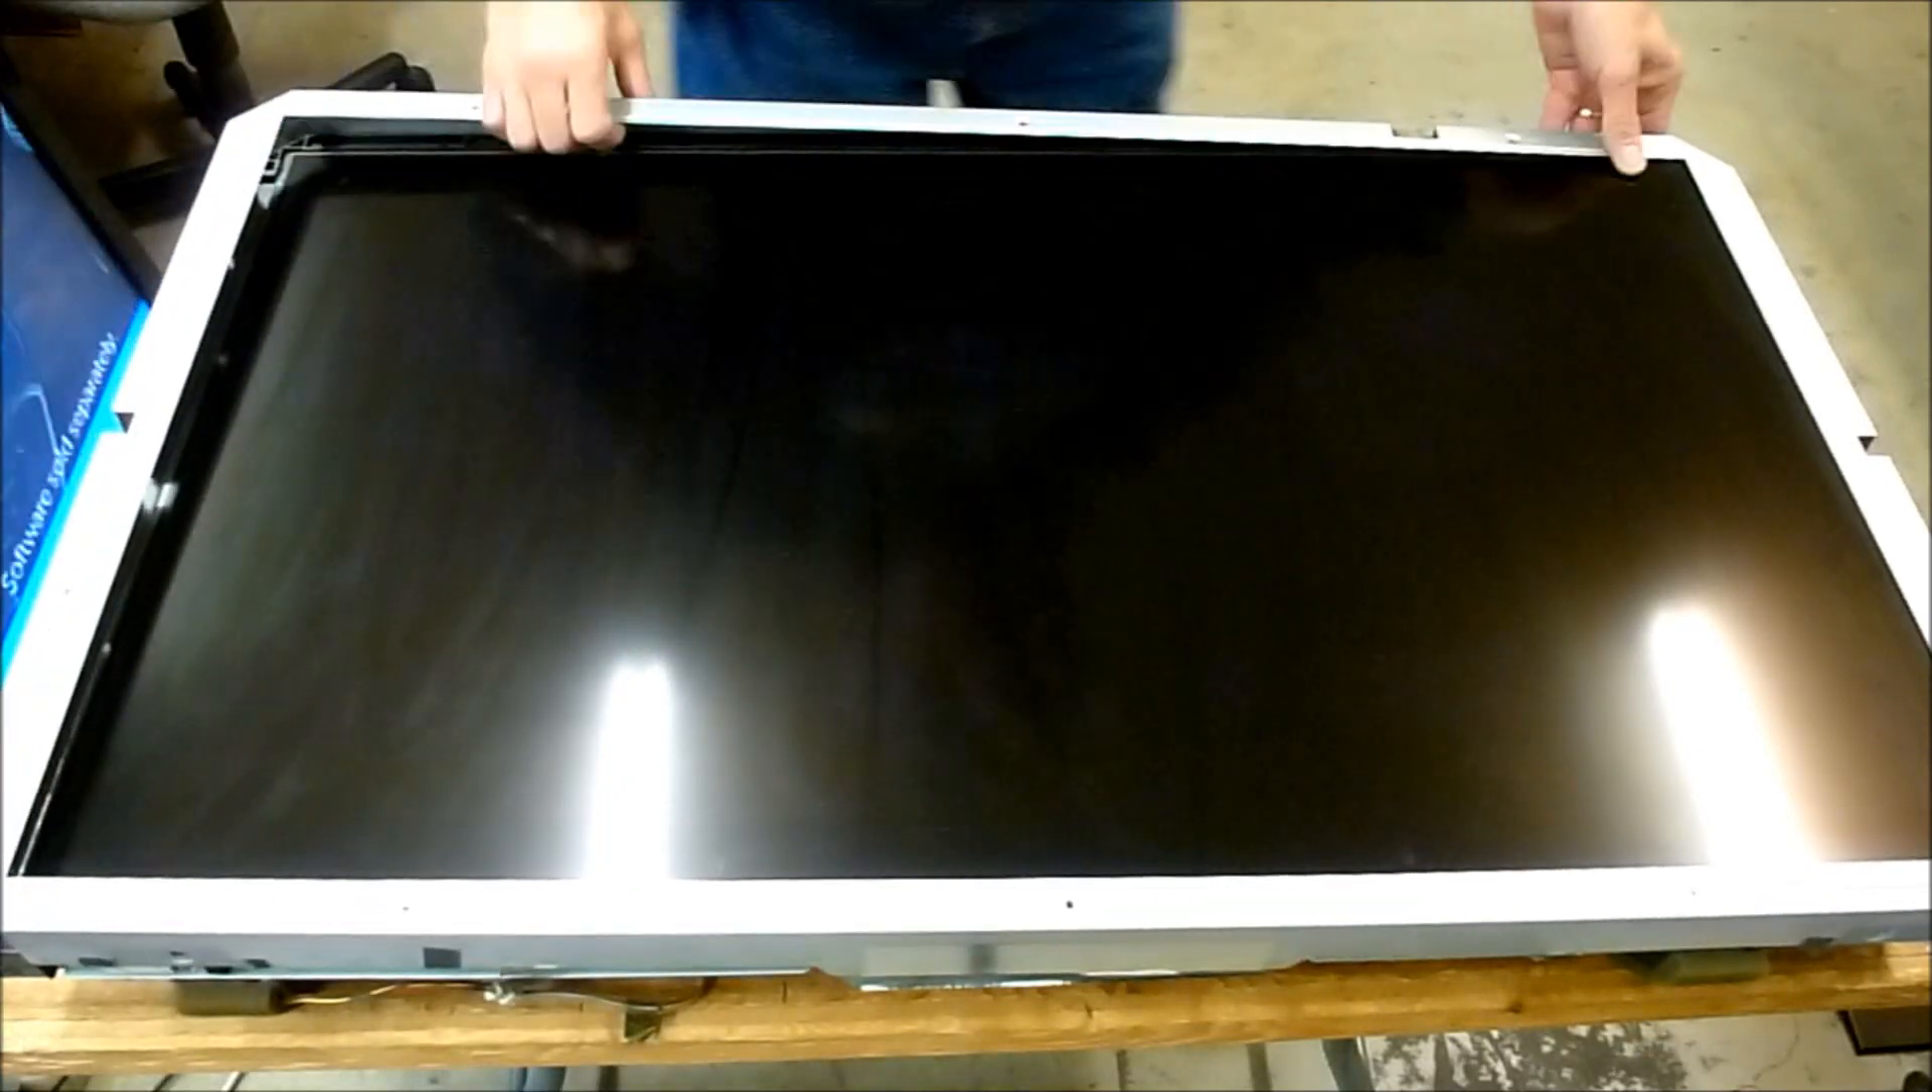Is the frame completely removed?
No.